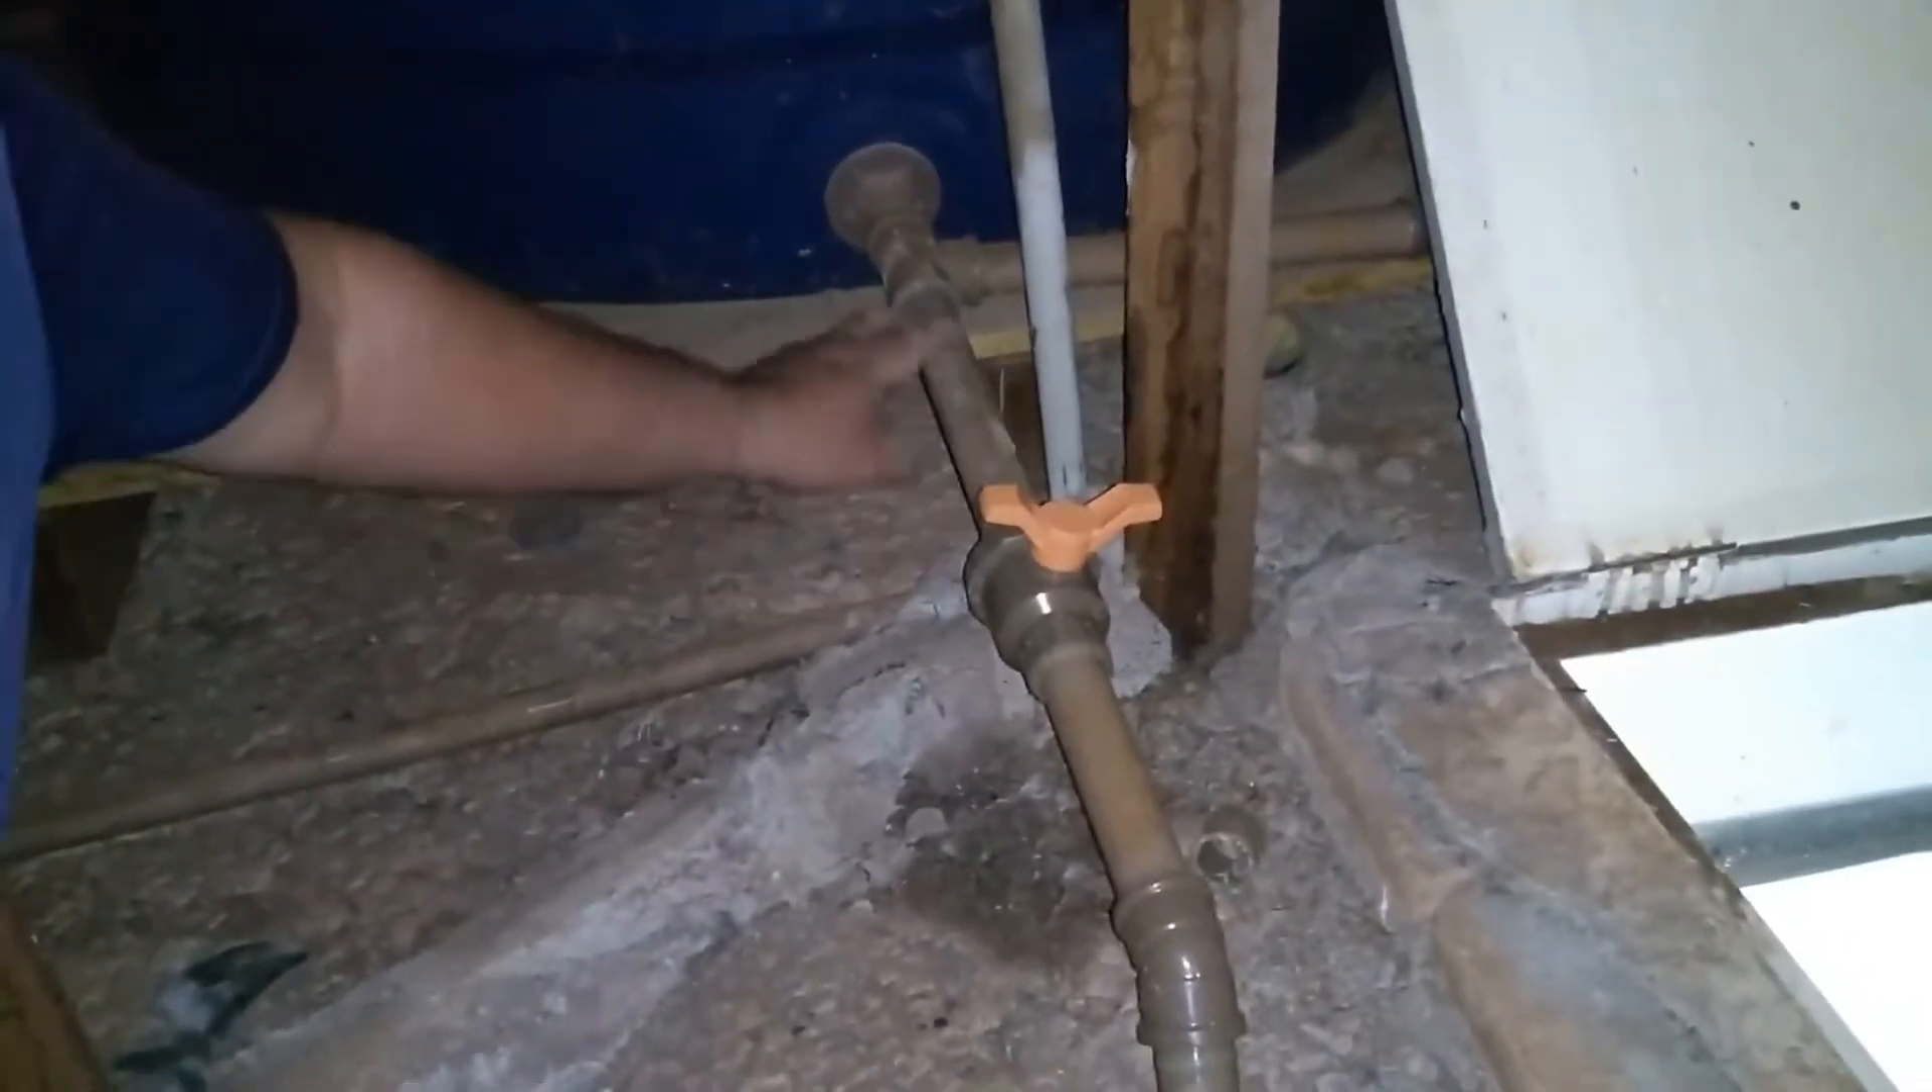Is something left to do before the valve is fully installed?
No.